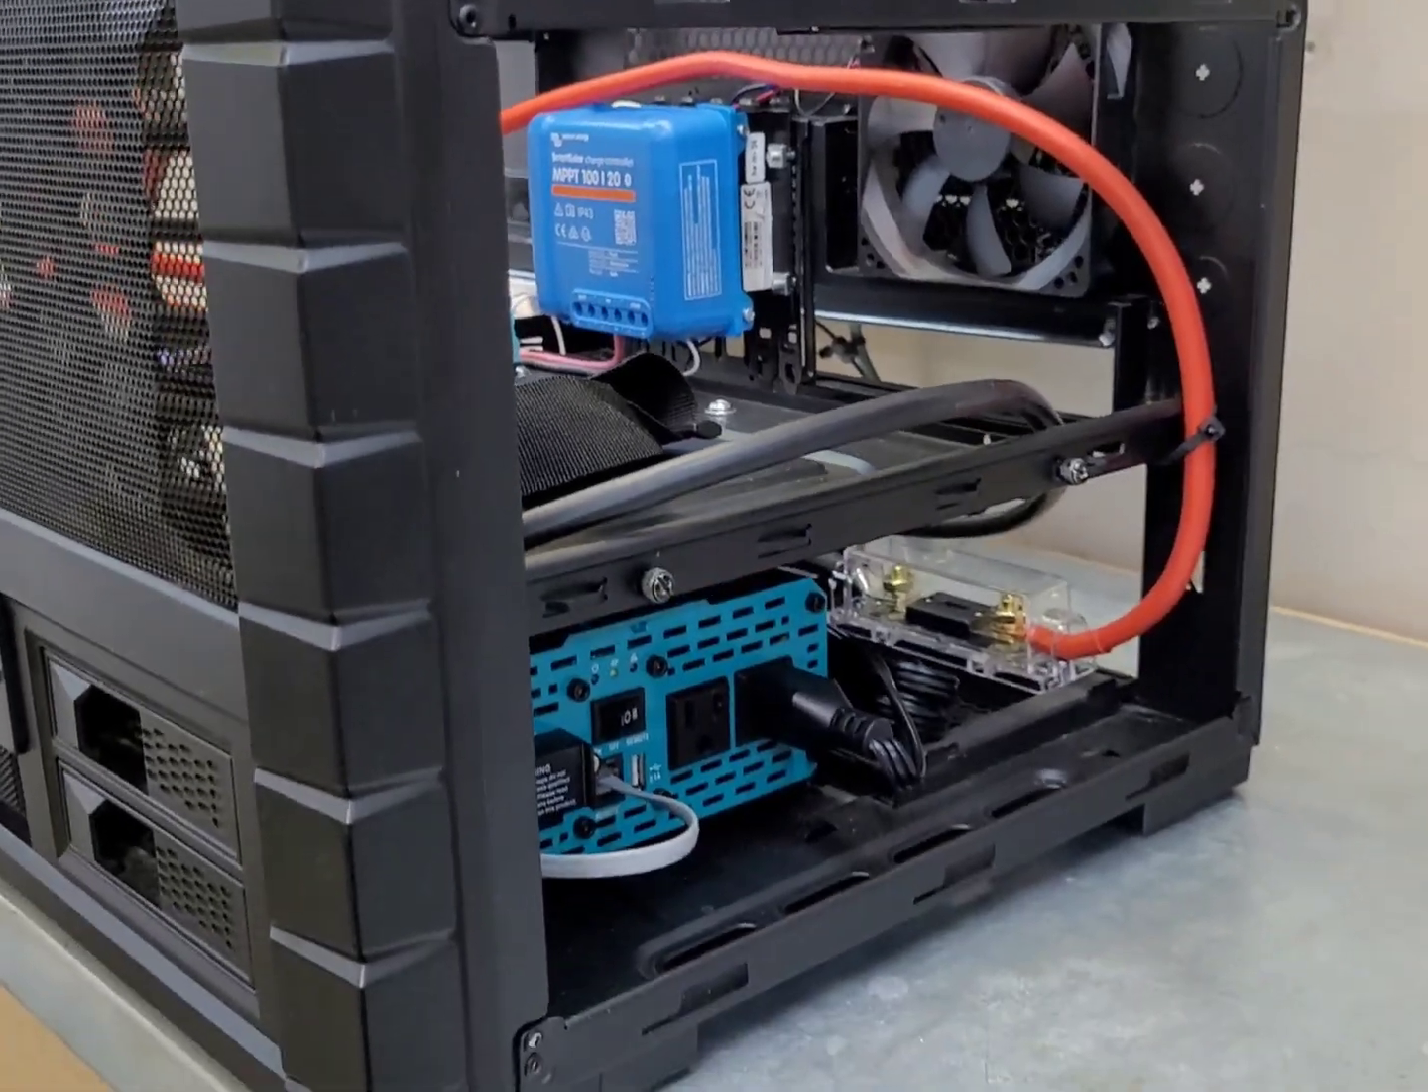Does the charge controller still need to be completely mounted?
No.